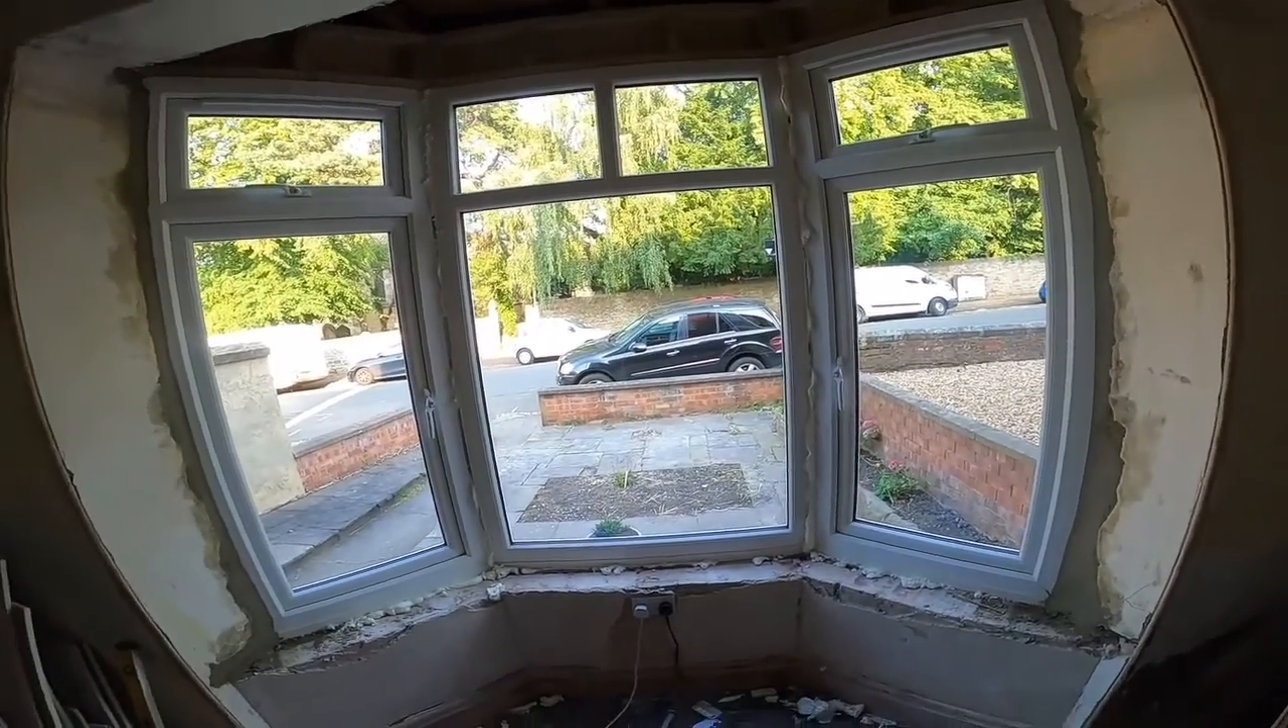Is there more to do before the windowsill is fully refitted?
Yes.